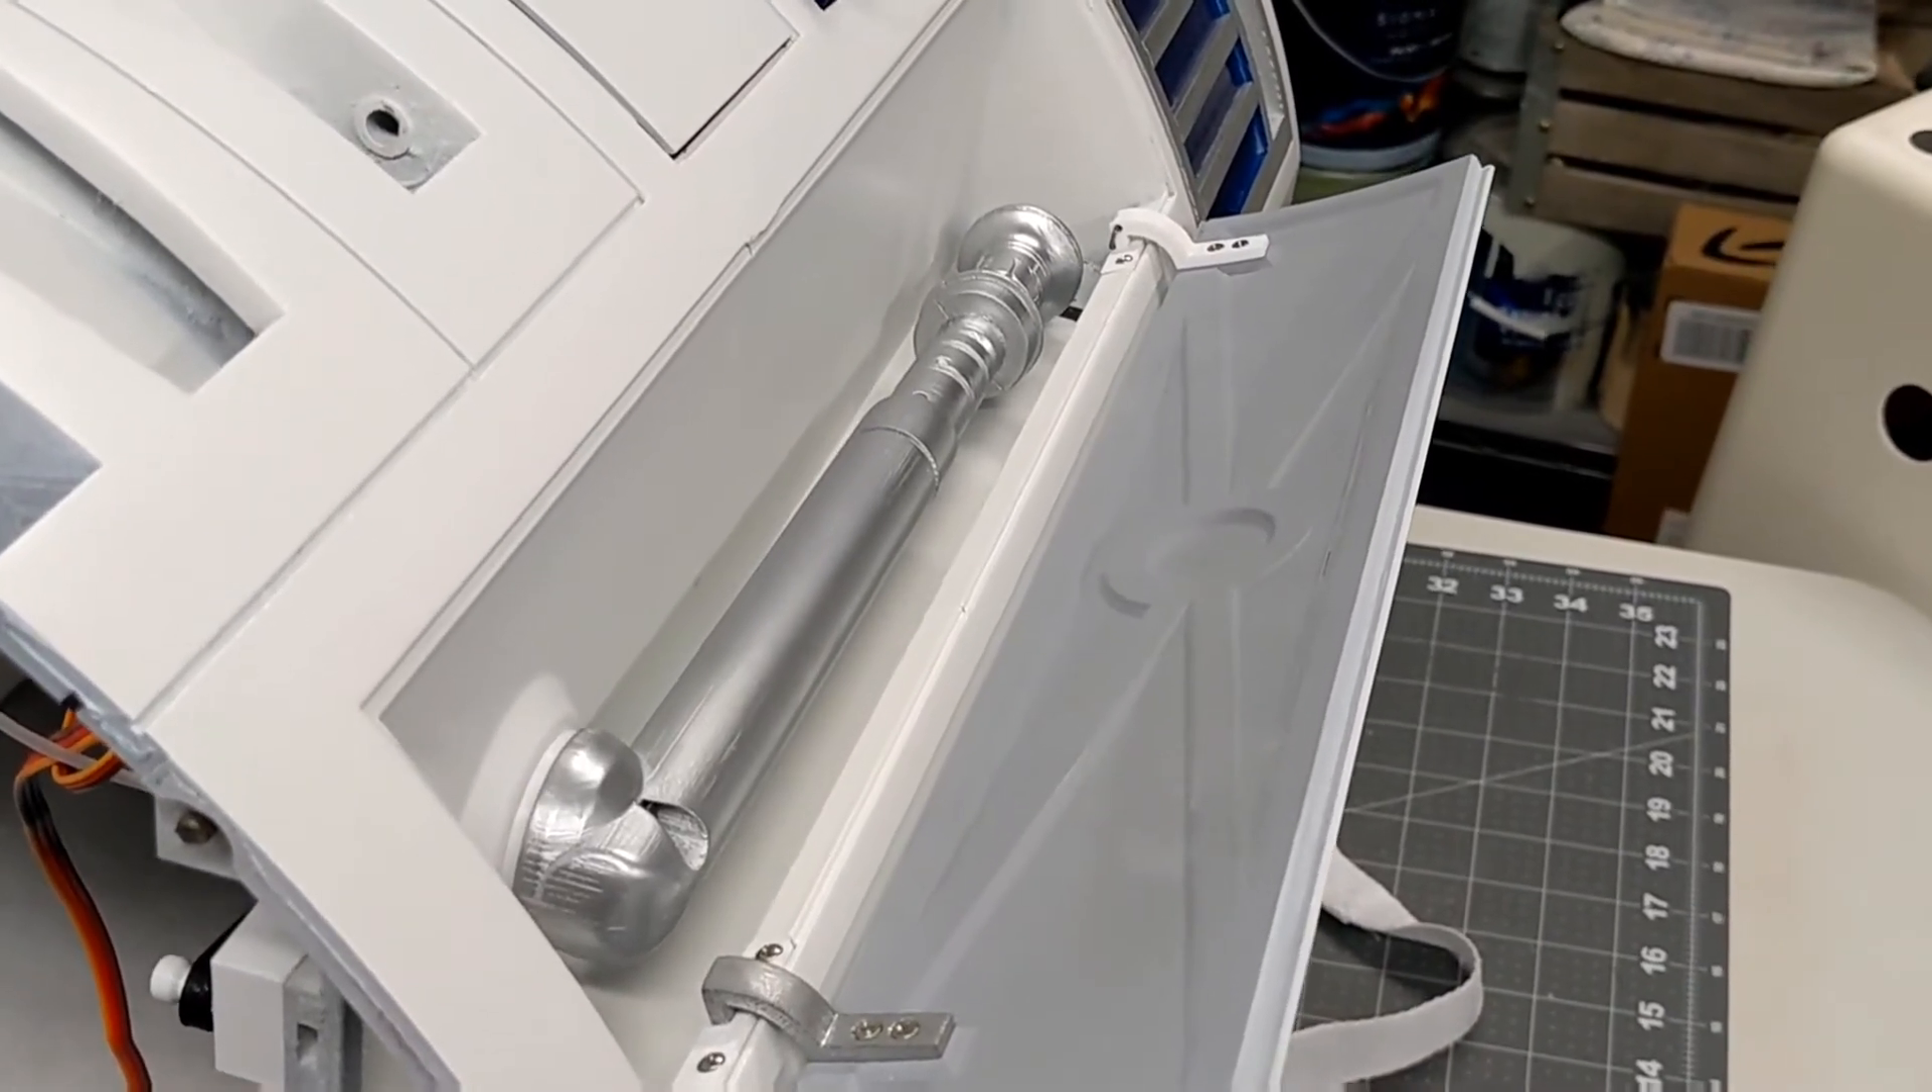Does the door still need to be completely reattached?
No.